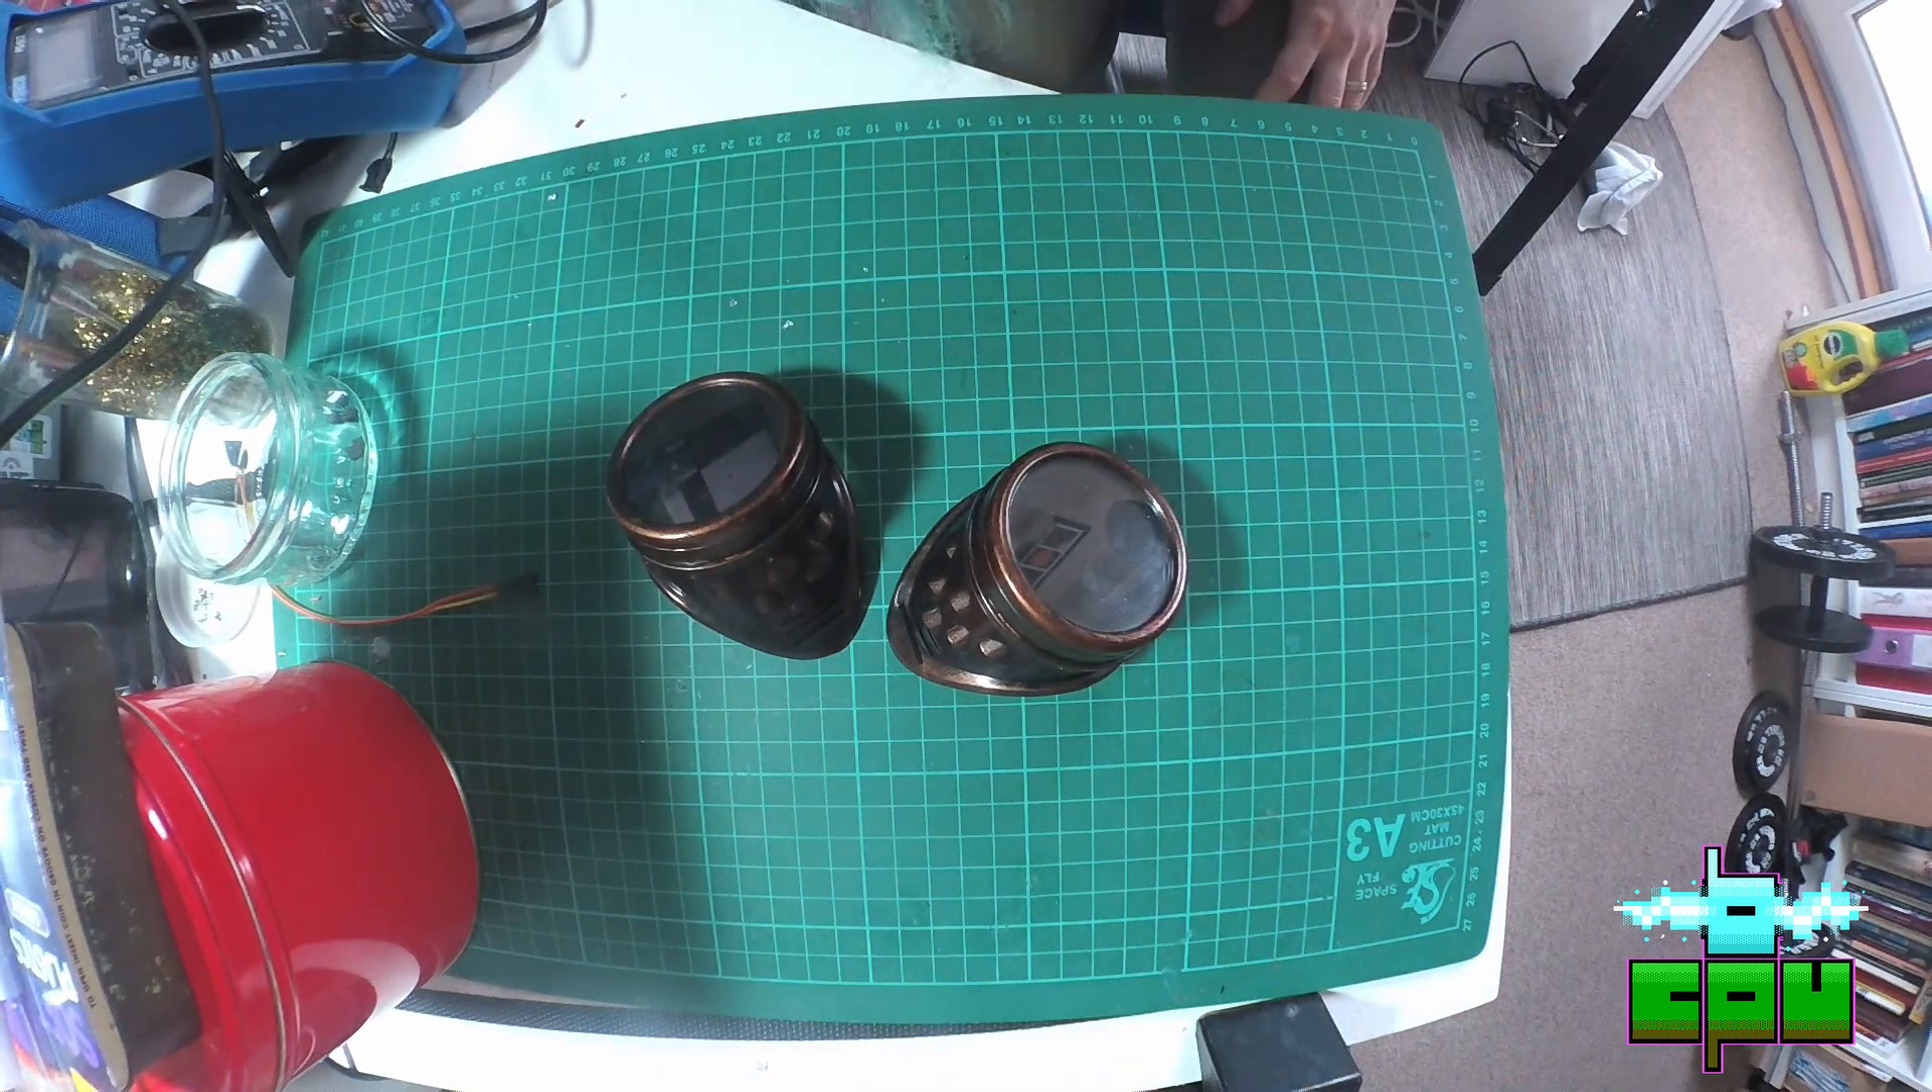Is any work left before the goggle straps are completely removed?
No.